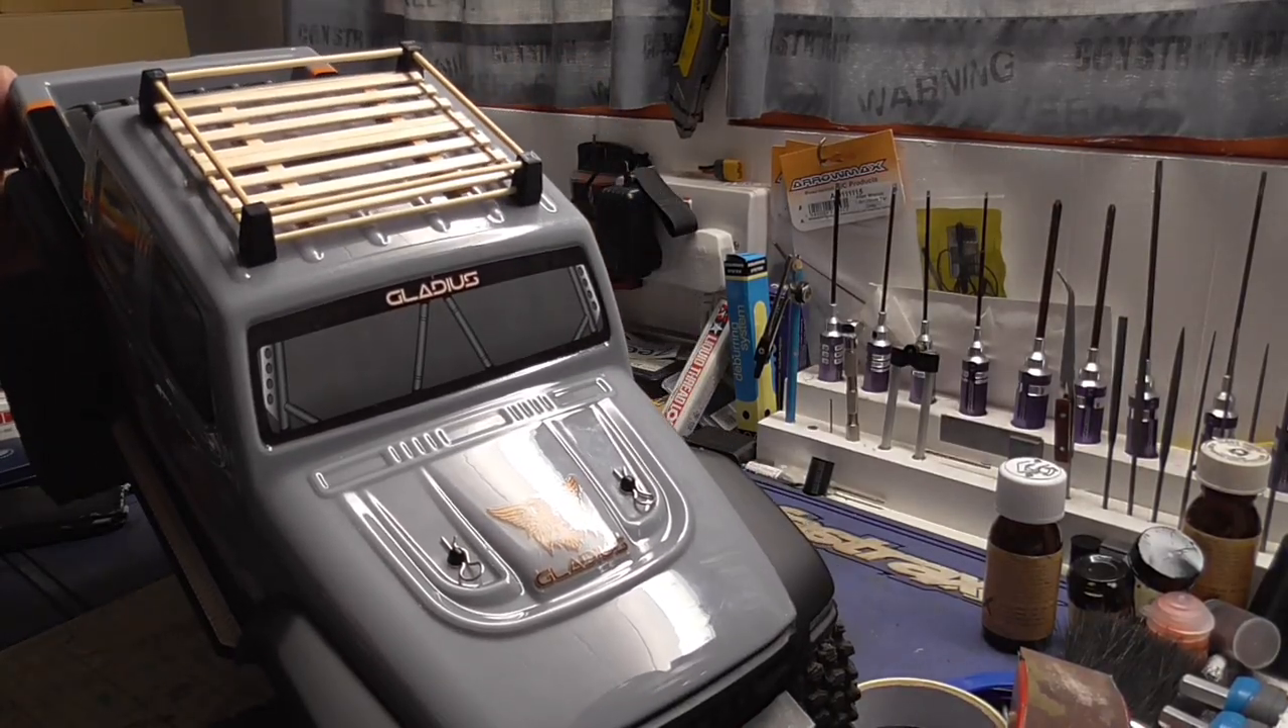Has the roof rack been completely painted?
No.